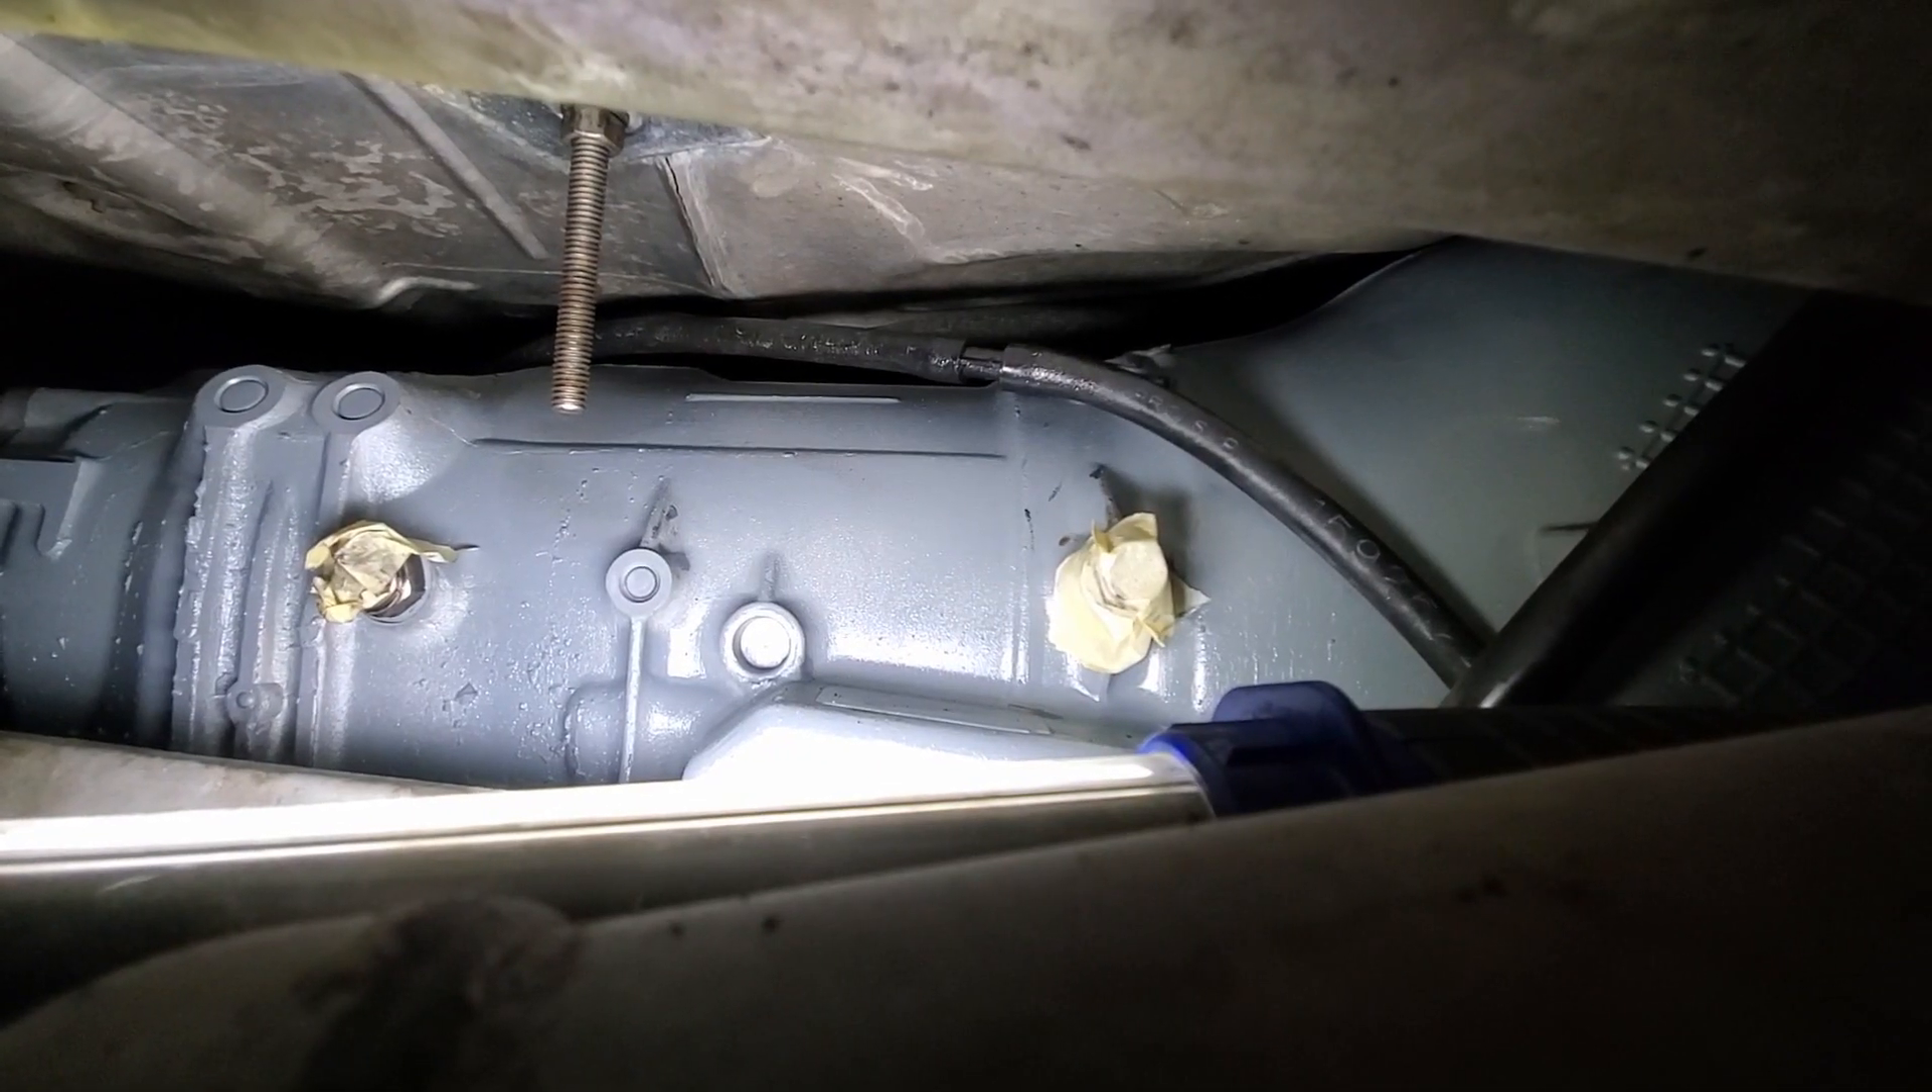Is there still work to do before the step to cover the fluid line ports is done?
No.